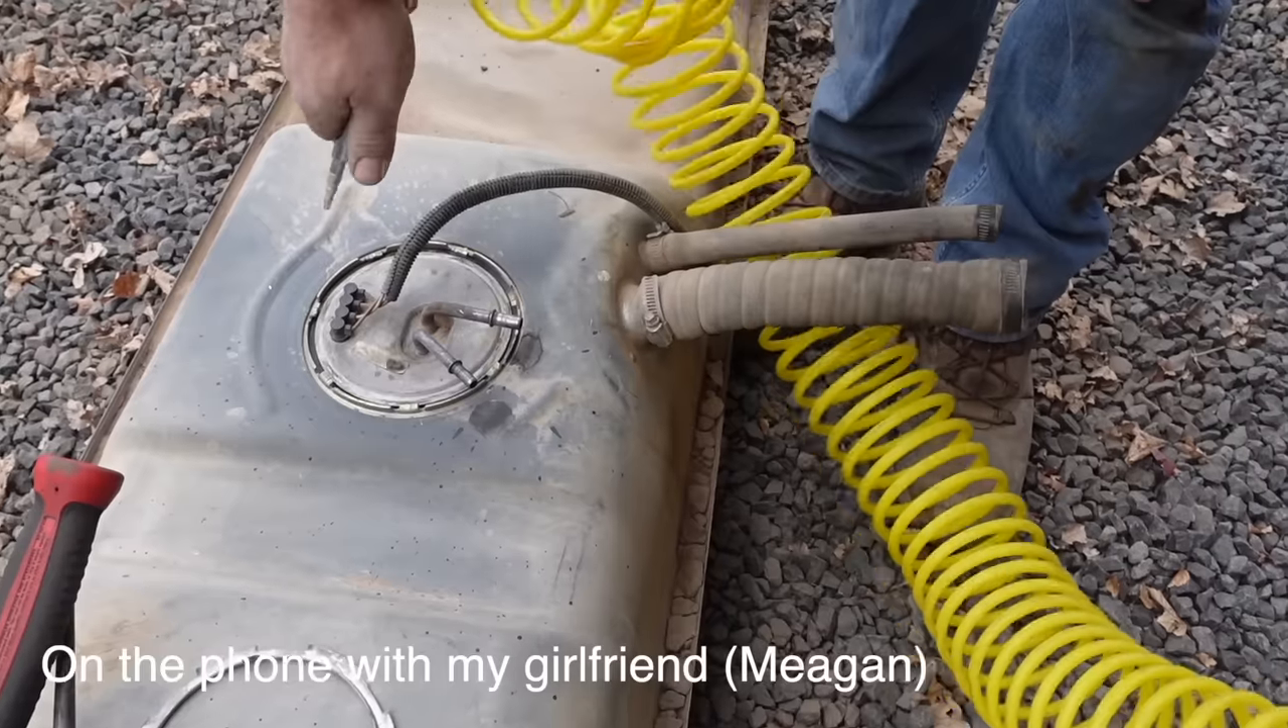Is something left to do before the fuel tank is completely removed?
No.